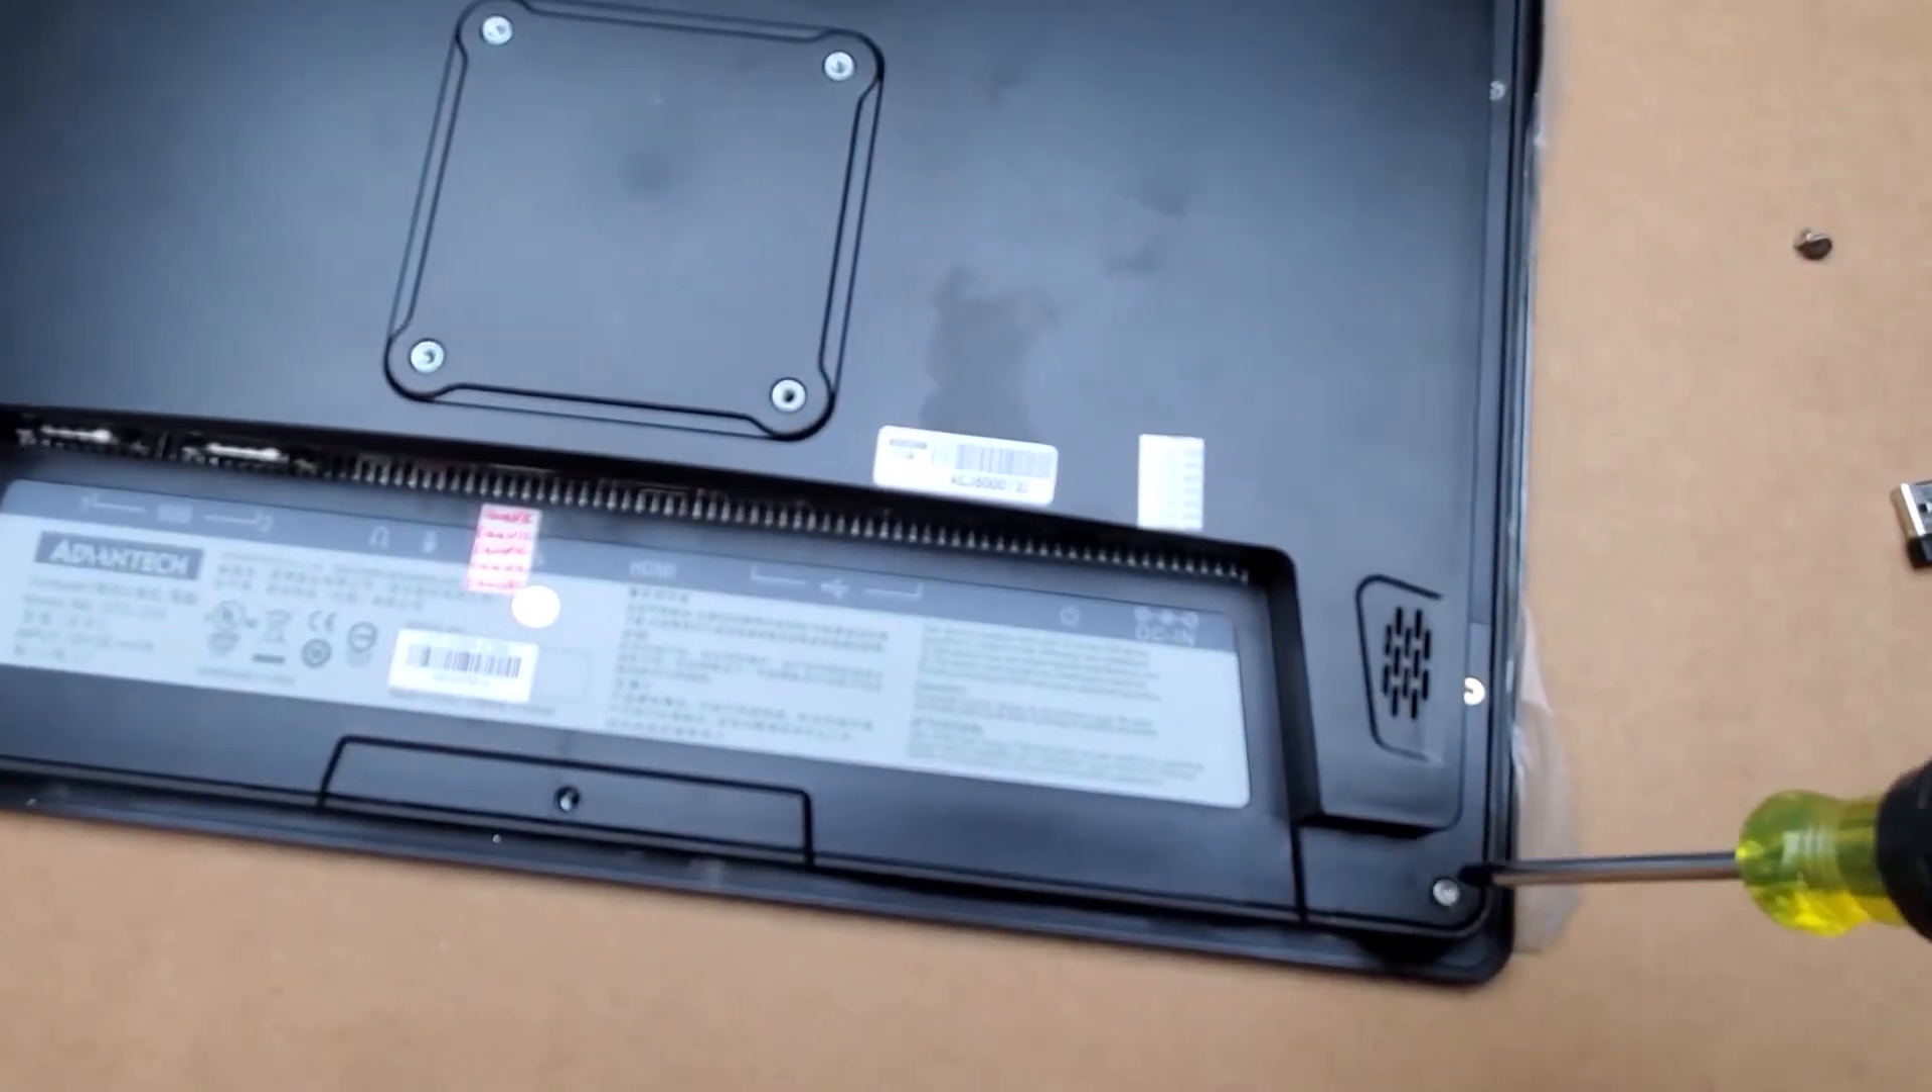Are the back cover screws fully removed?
No.